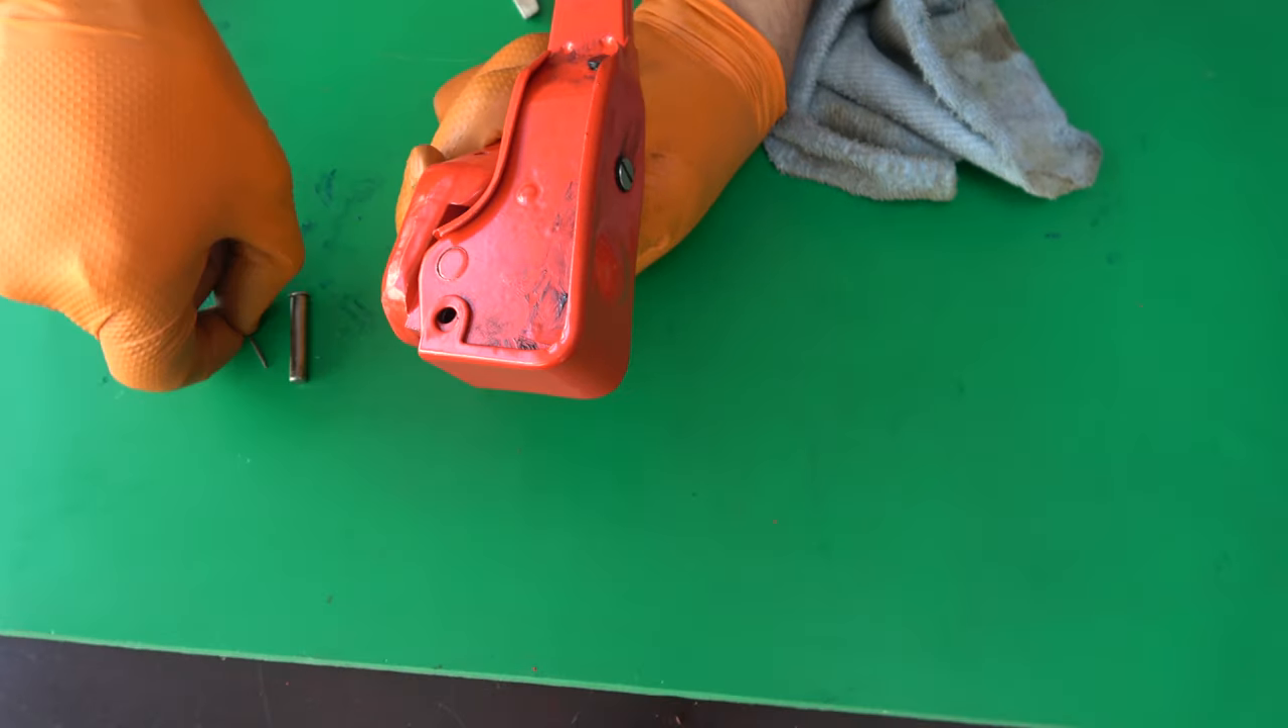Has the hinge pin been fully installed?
No.